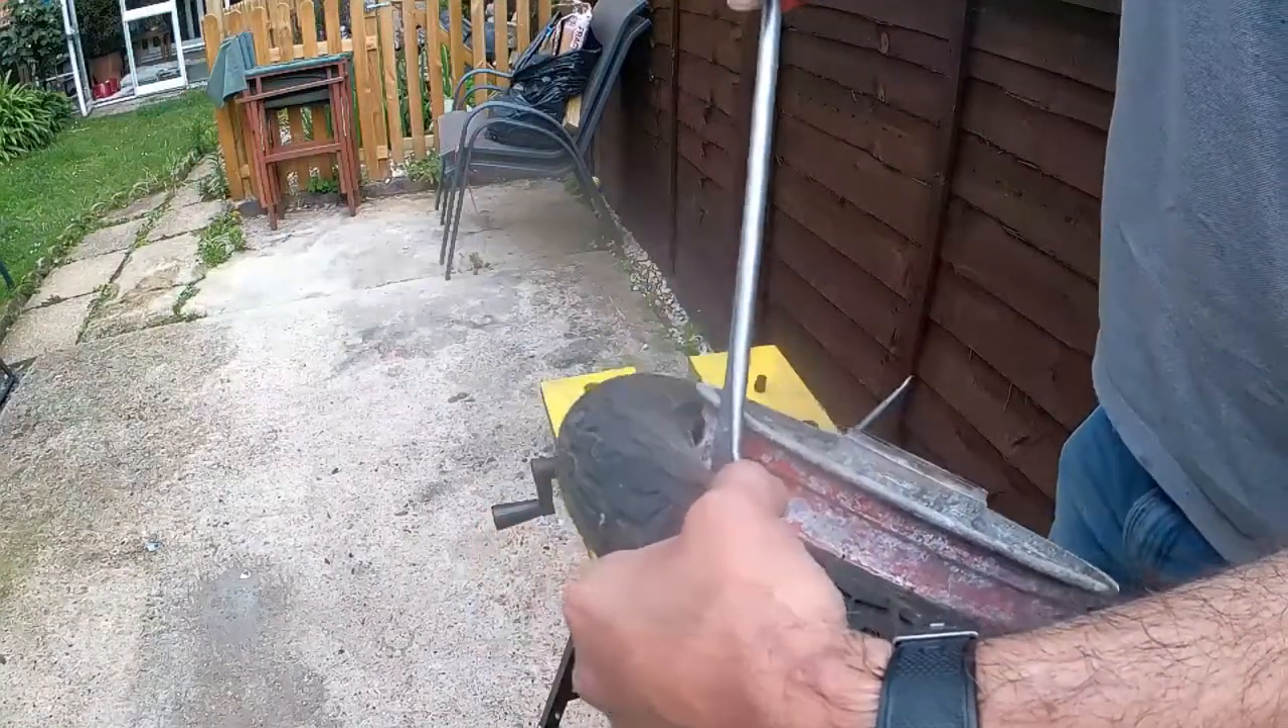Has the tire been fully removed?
No.